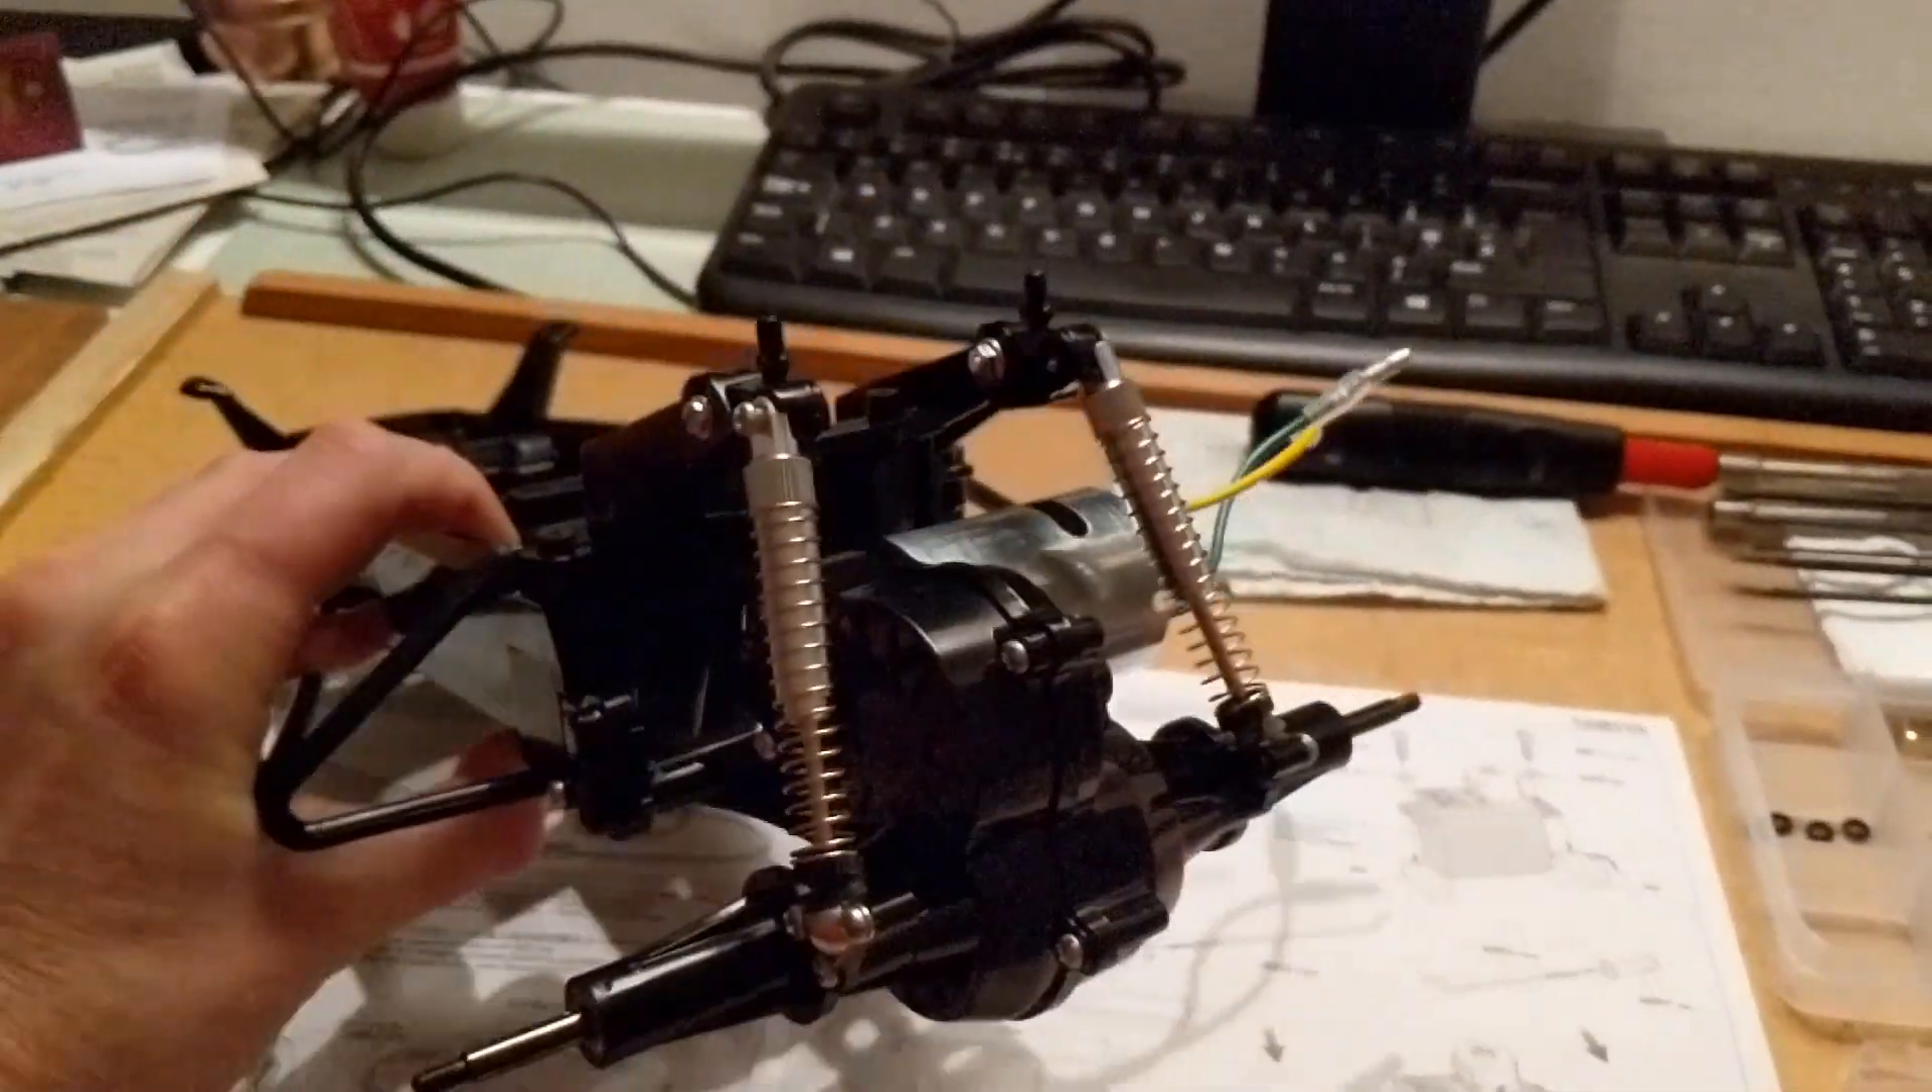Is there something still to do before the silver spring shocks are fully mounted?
No.